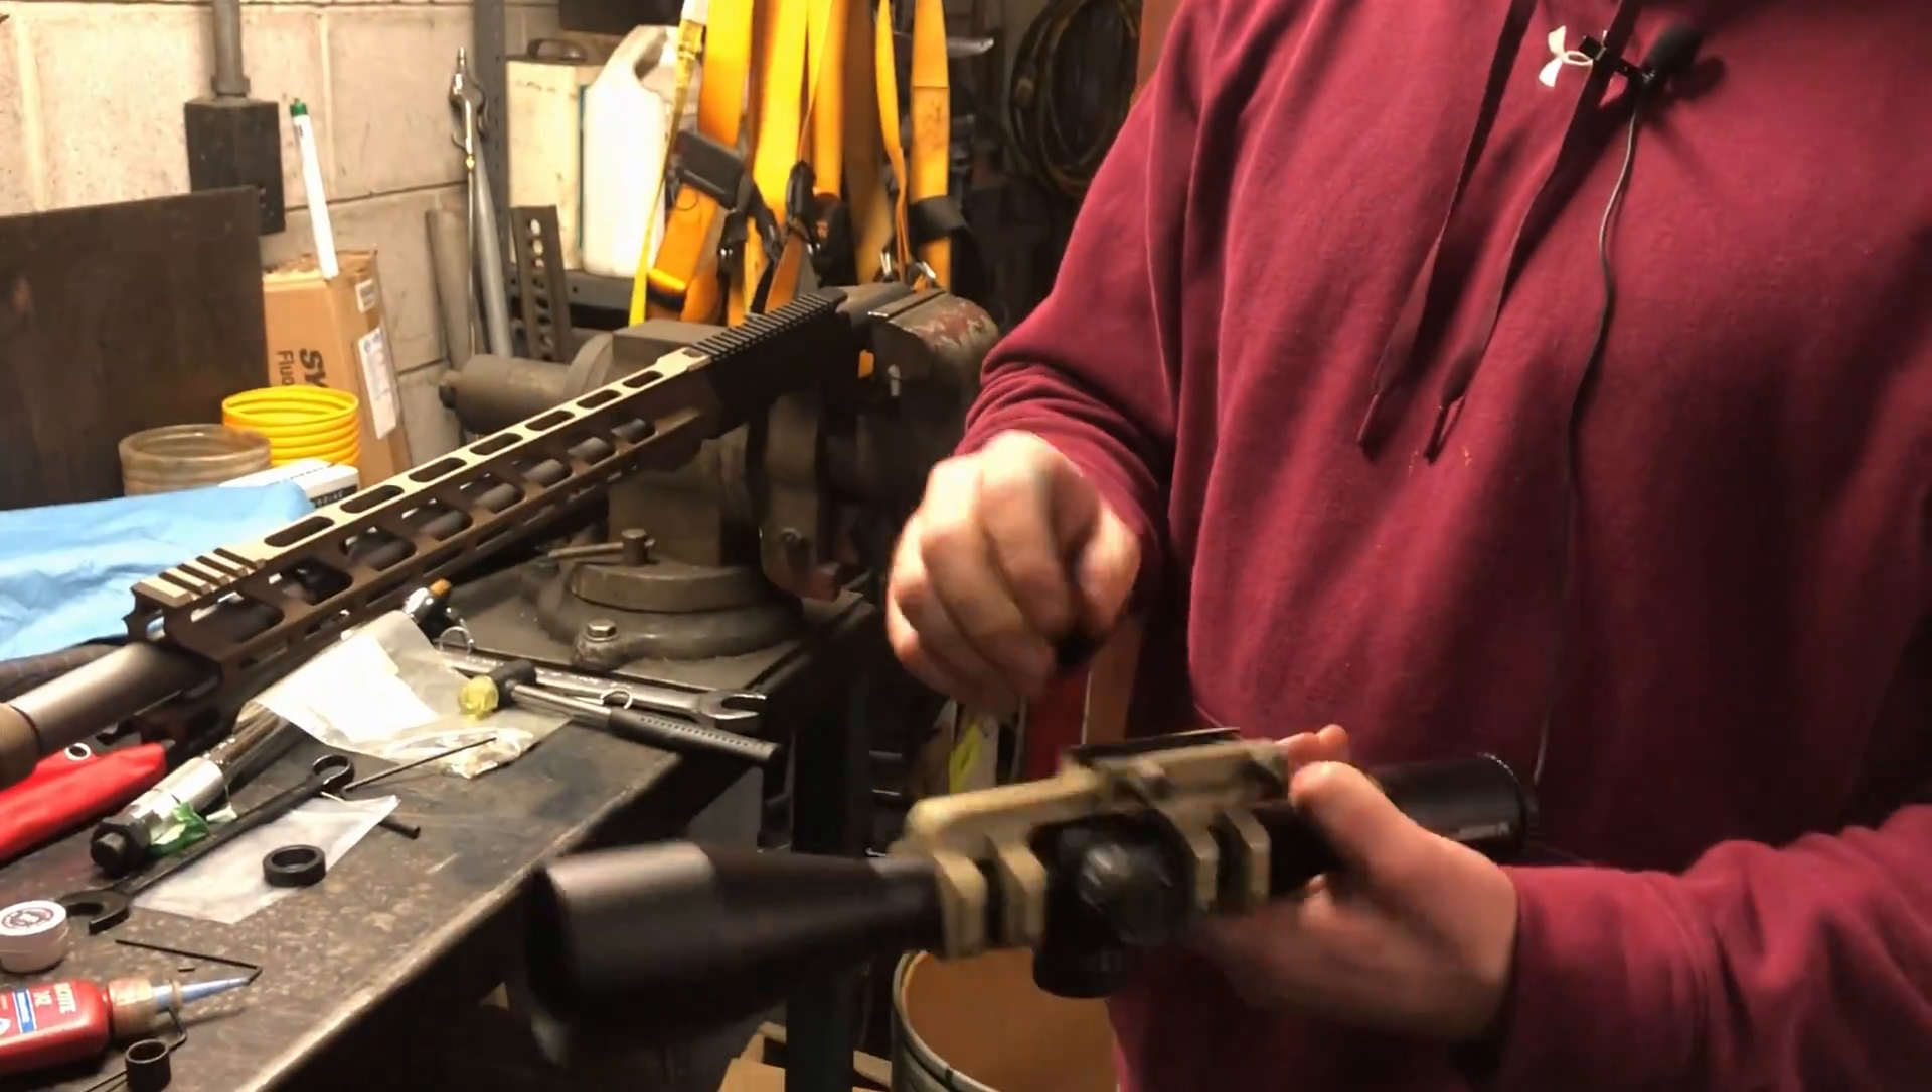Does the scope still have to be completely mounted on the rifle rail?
Yes.